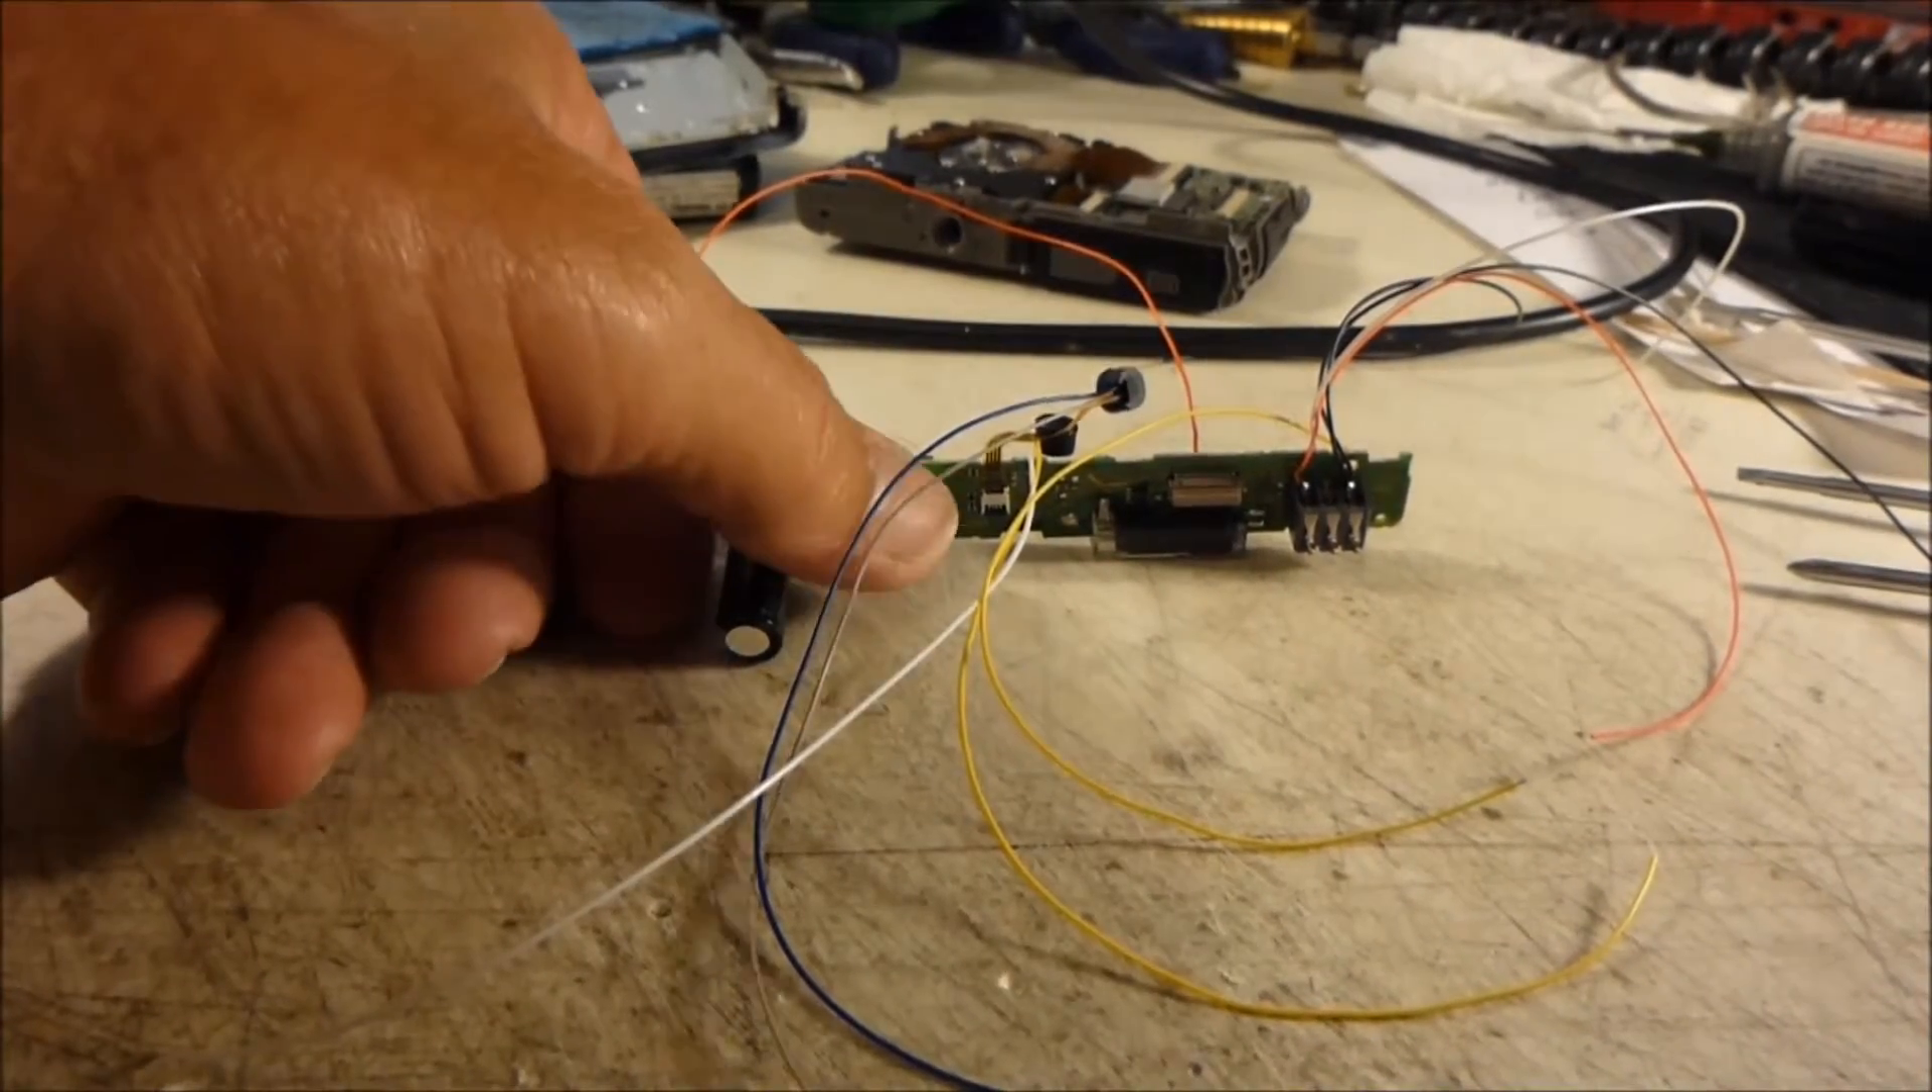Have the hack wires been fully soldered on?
Yes.